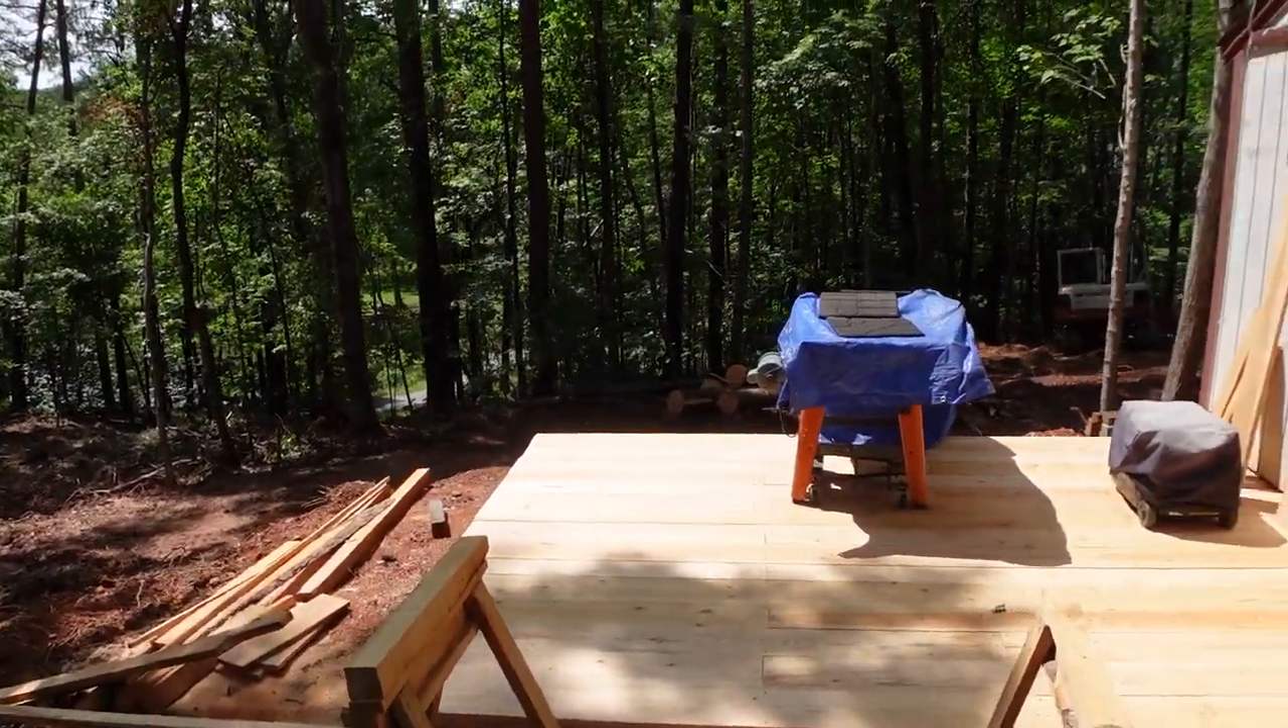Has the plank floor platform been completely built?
Yes.